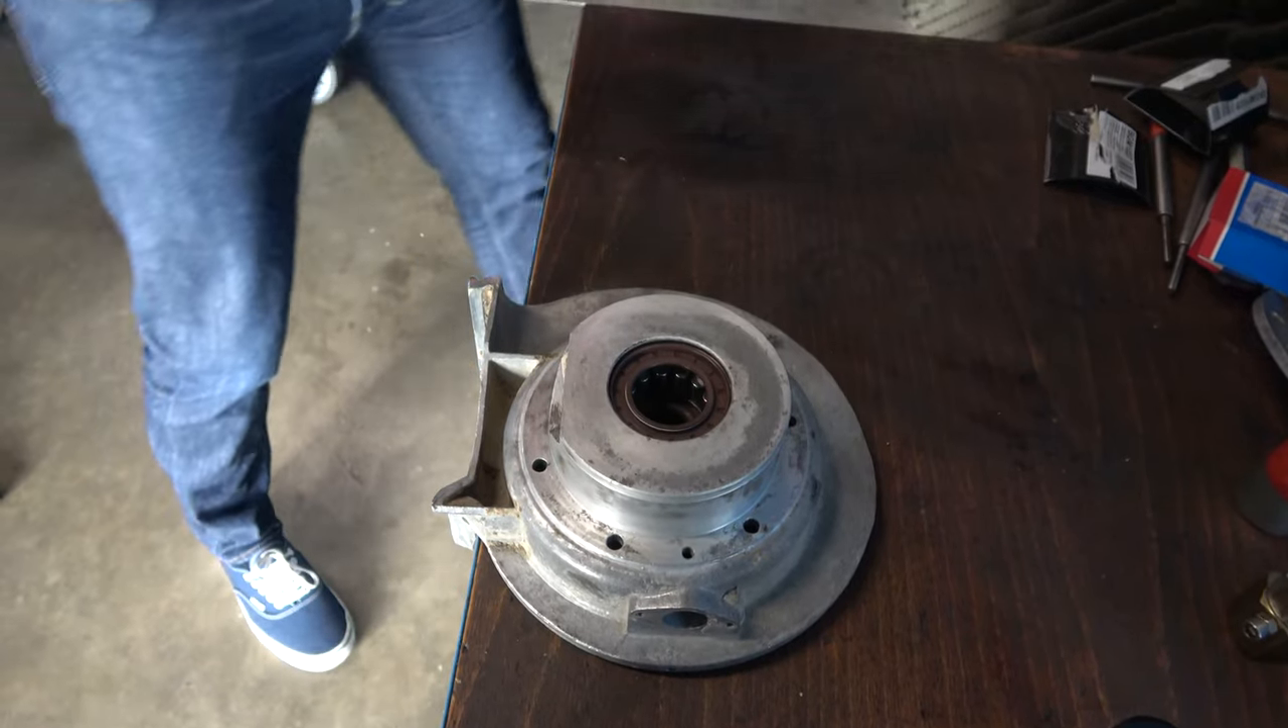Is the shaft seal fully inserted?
Yes.